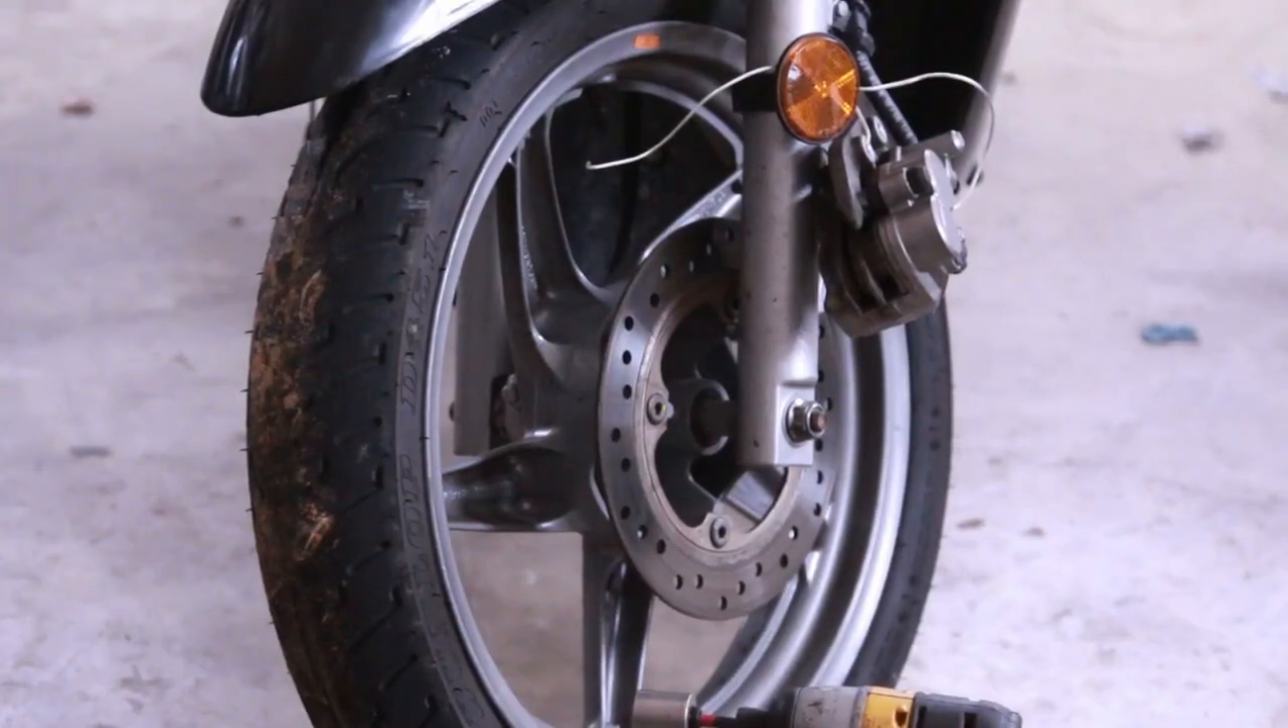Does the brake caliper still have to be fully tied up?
No.